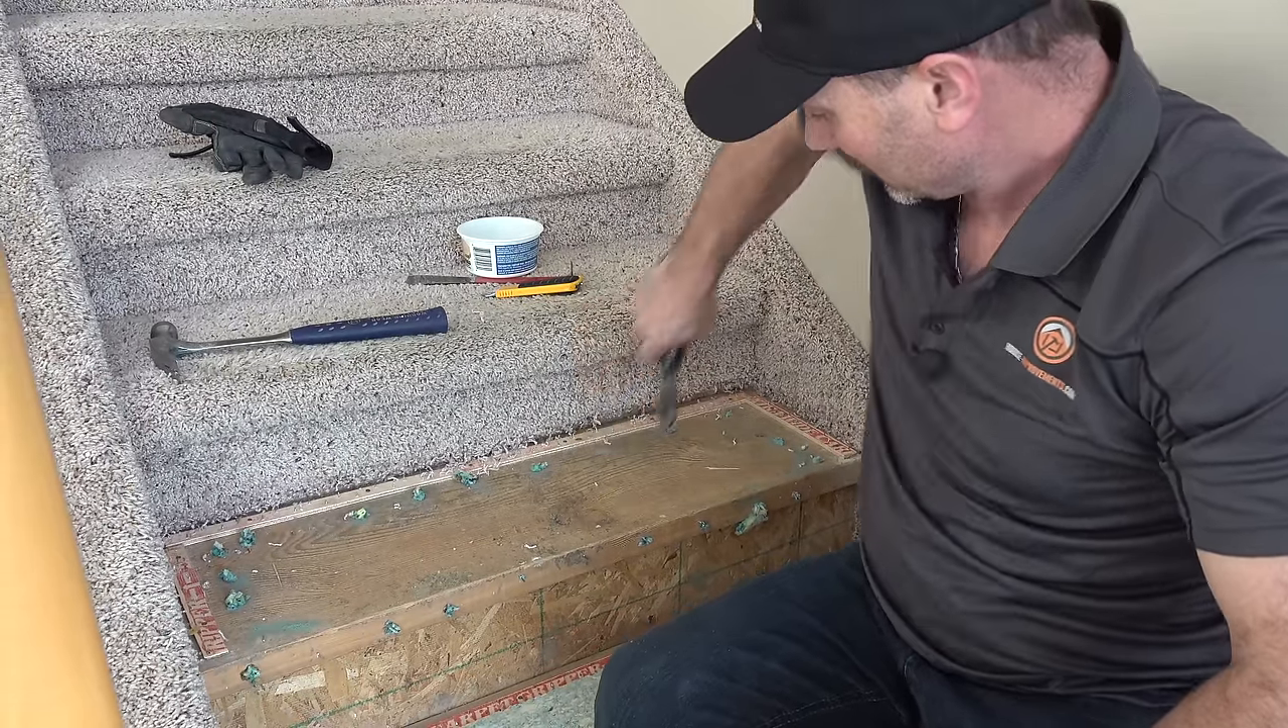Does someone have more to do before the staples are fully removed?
Yes.